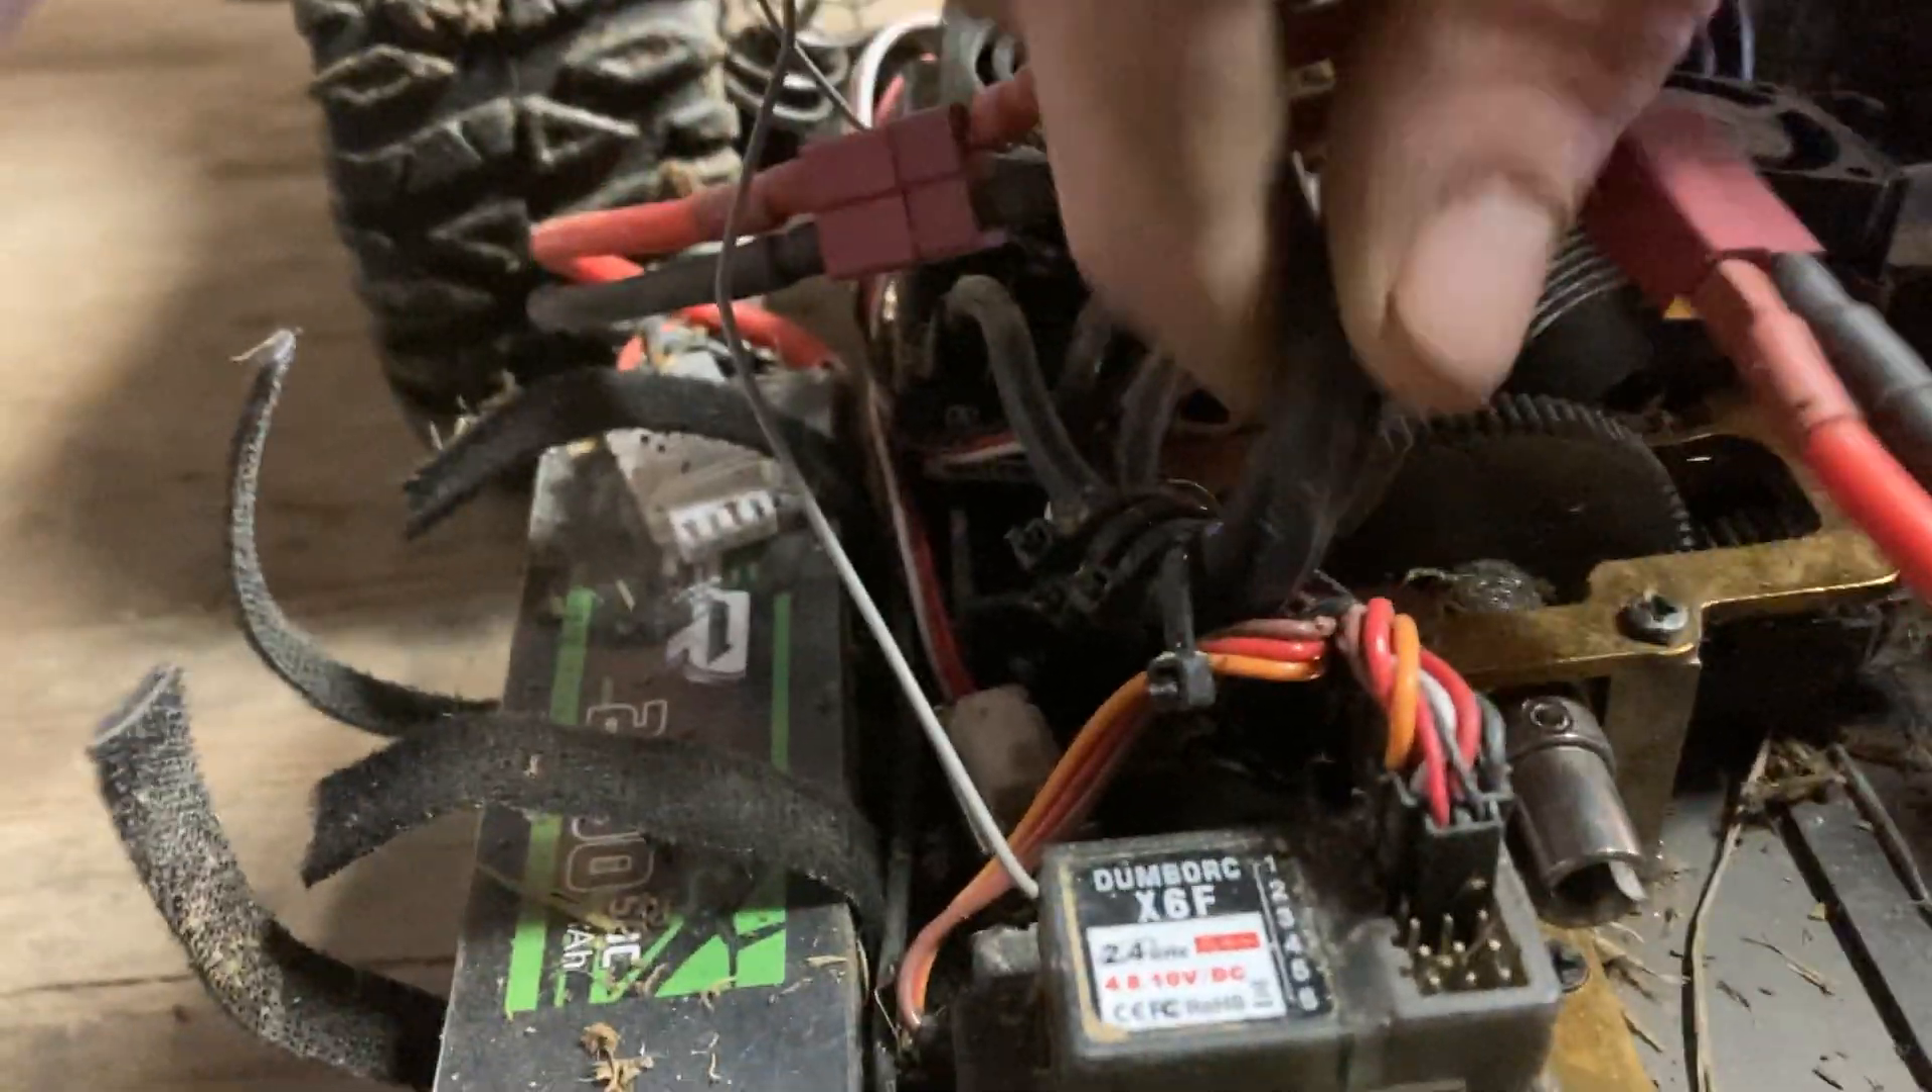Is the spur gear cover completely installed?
No.